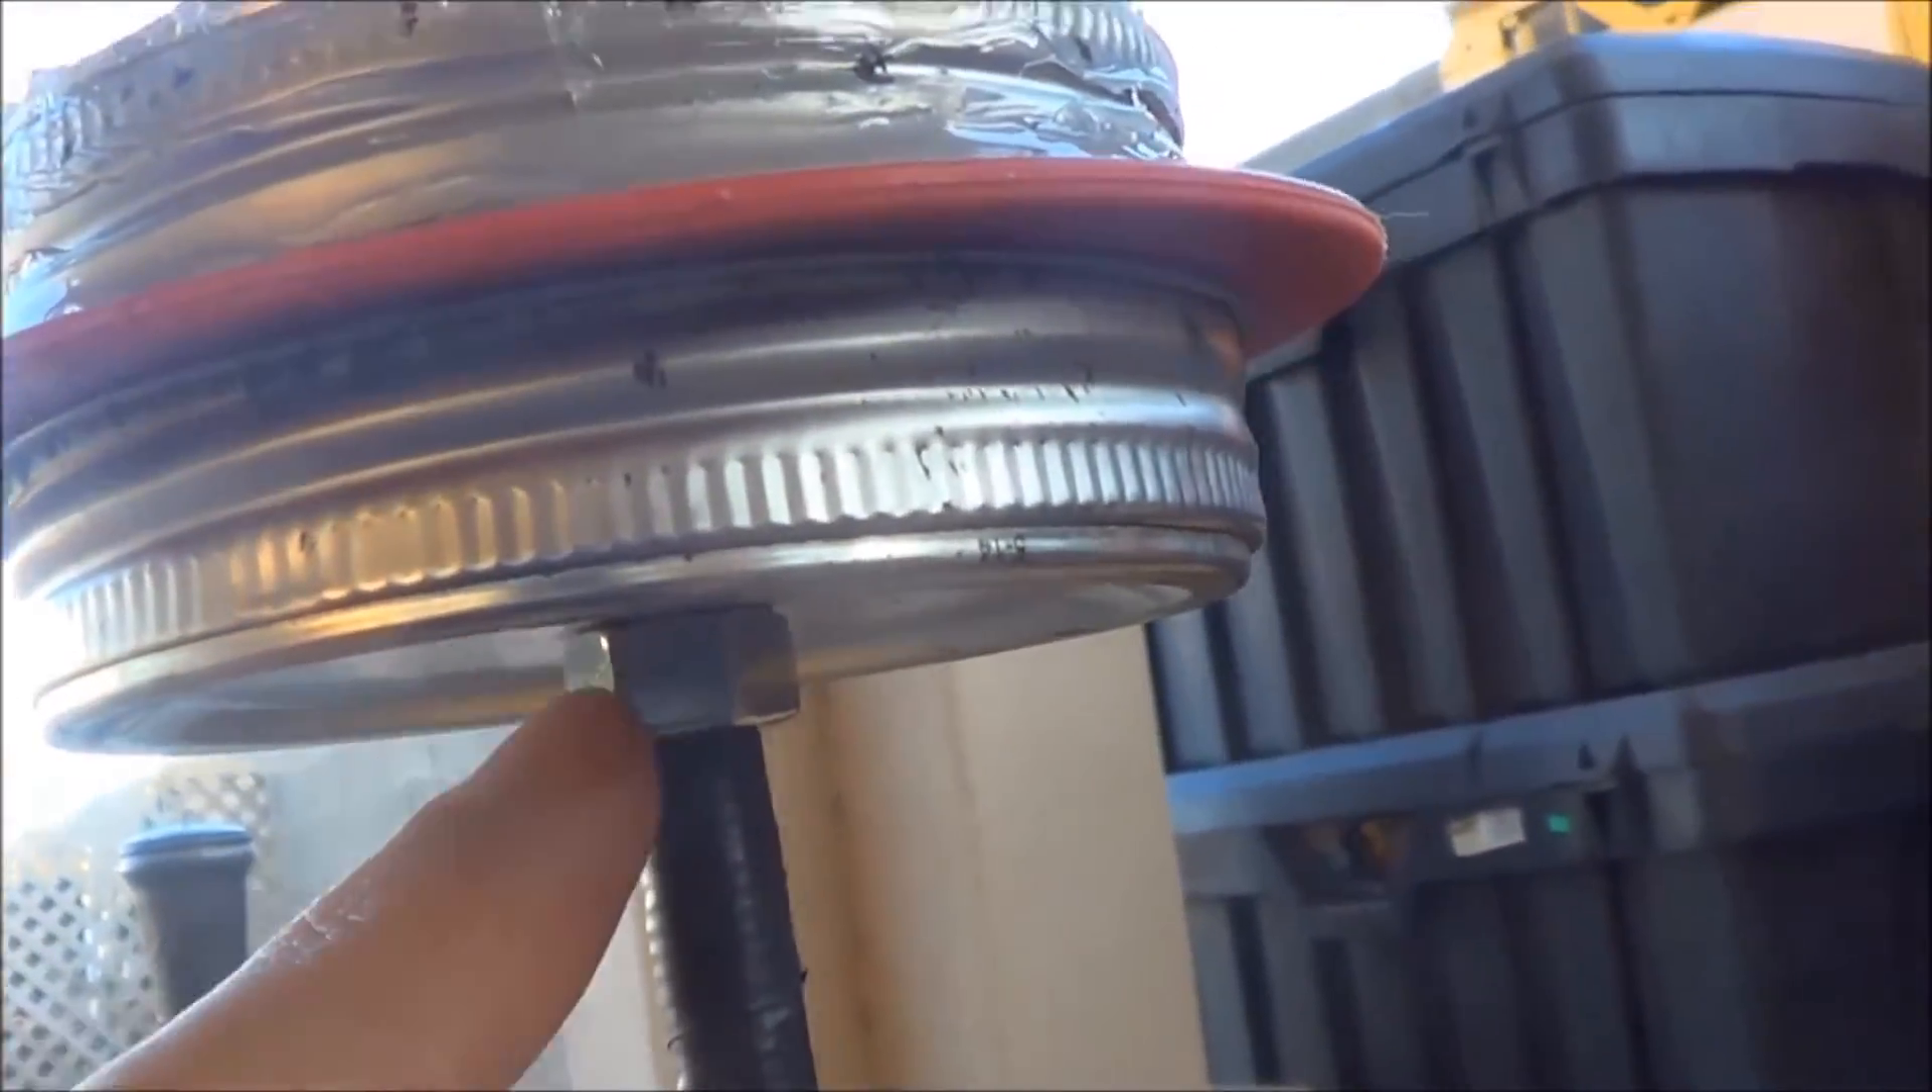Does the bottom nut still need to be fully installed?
No.